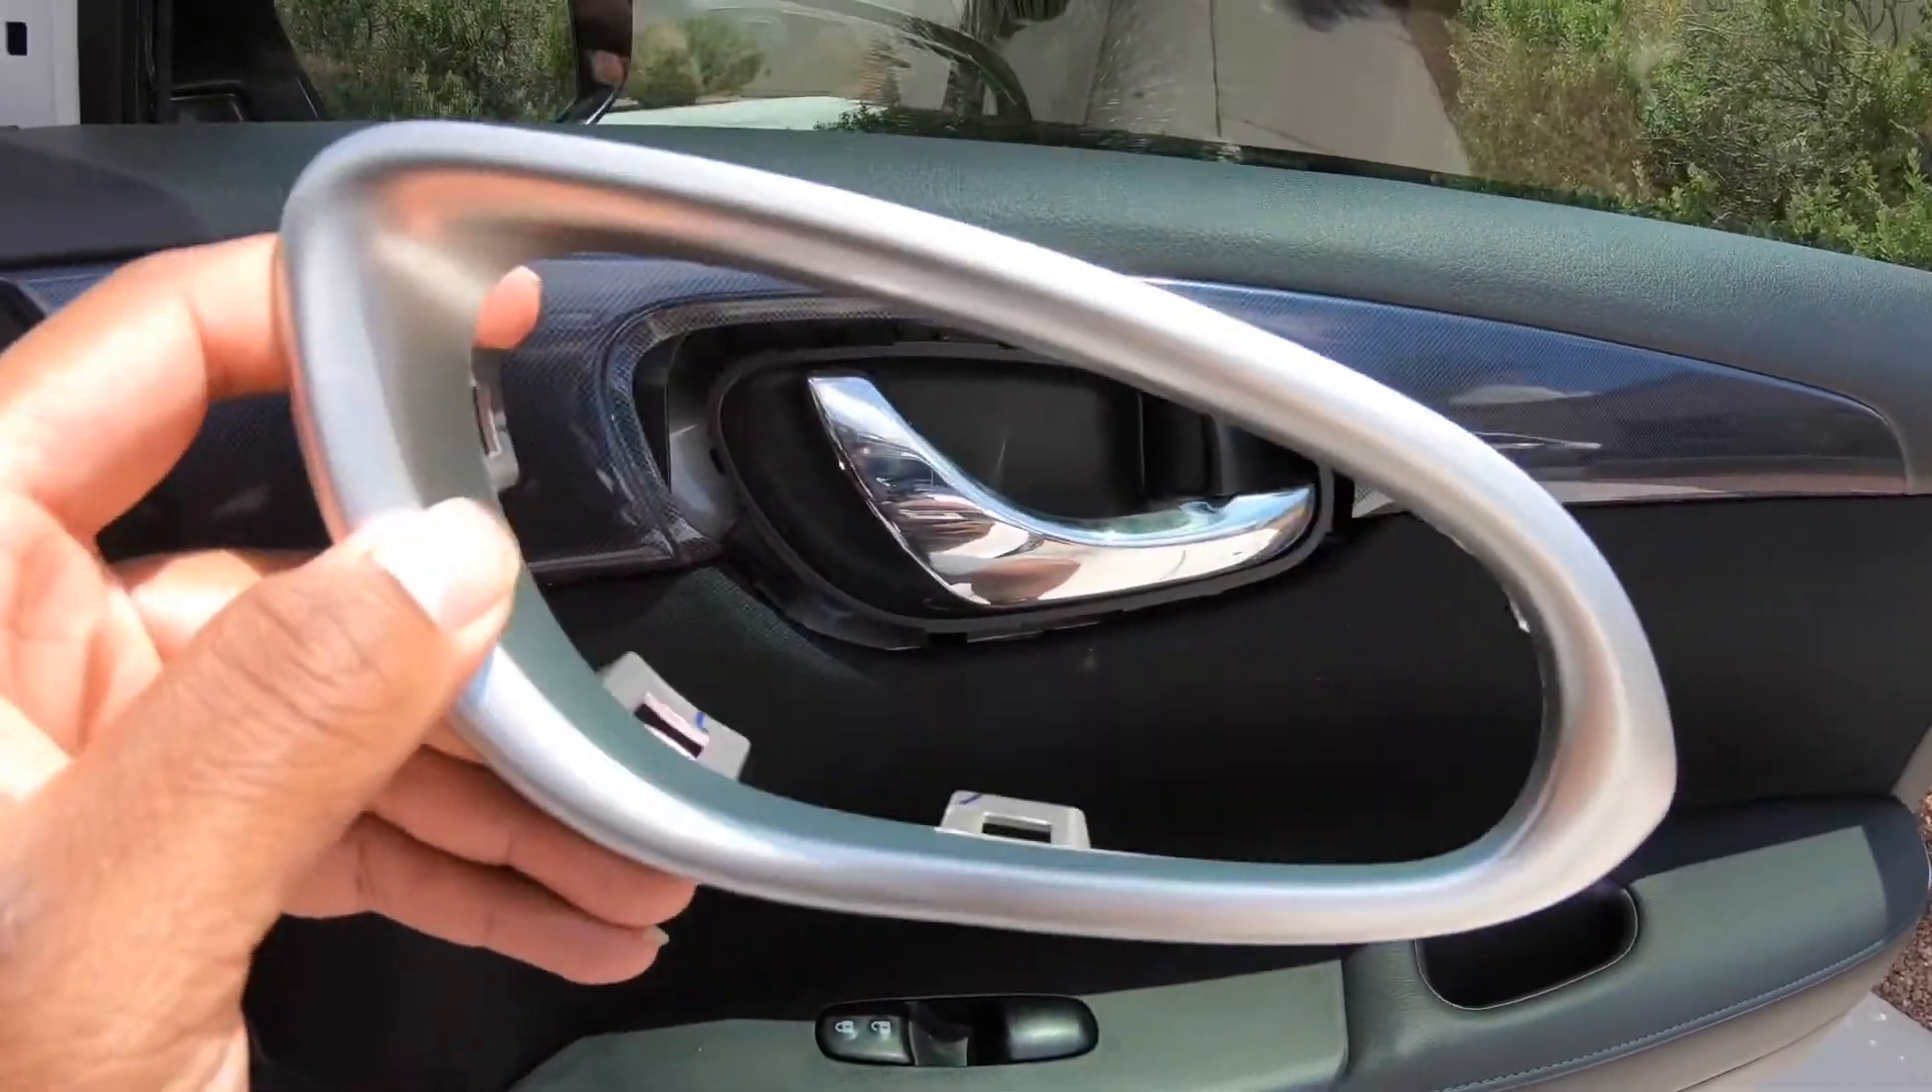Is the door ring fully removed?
Yes.